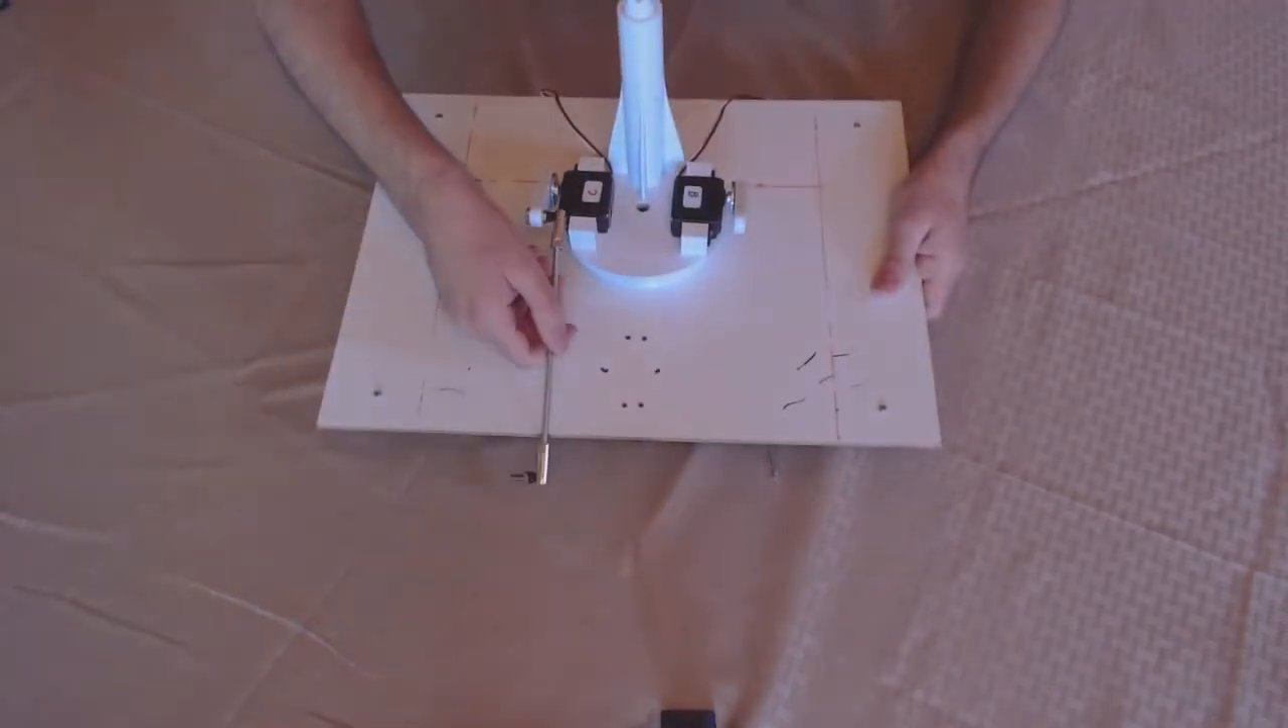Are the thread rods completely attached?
No.